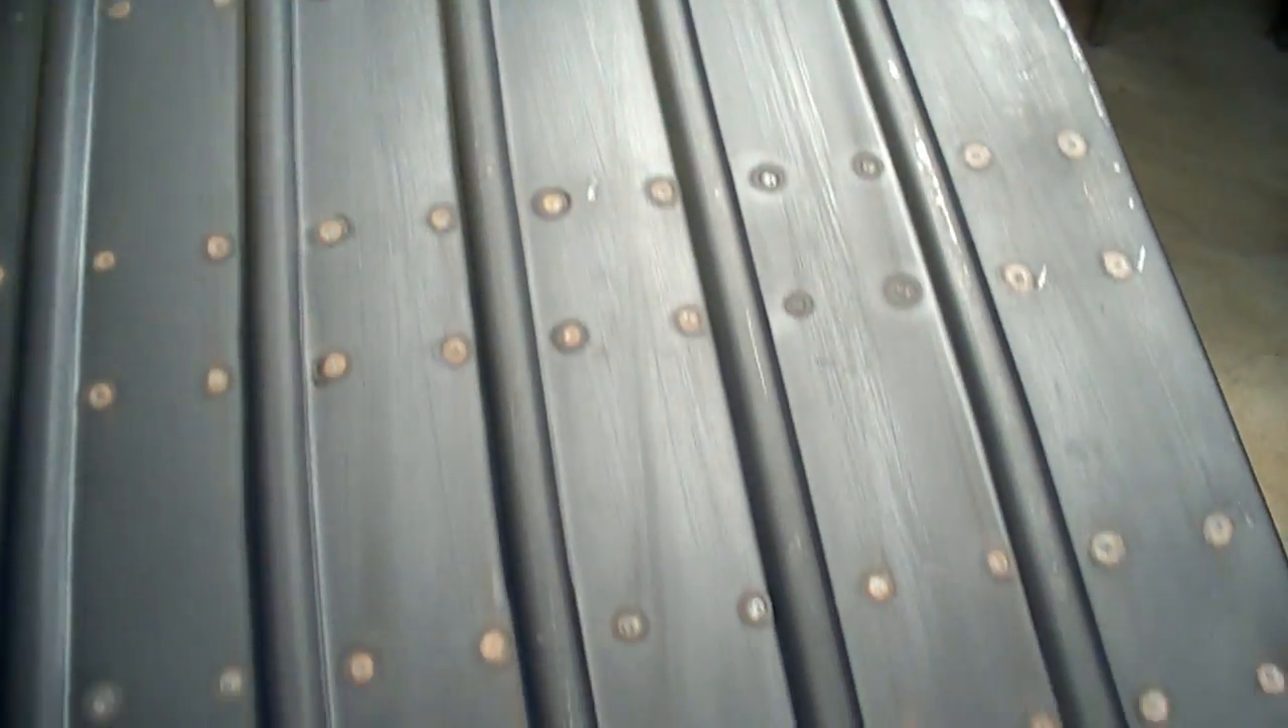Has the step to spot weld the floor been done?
Yes.